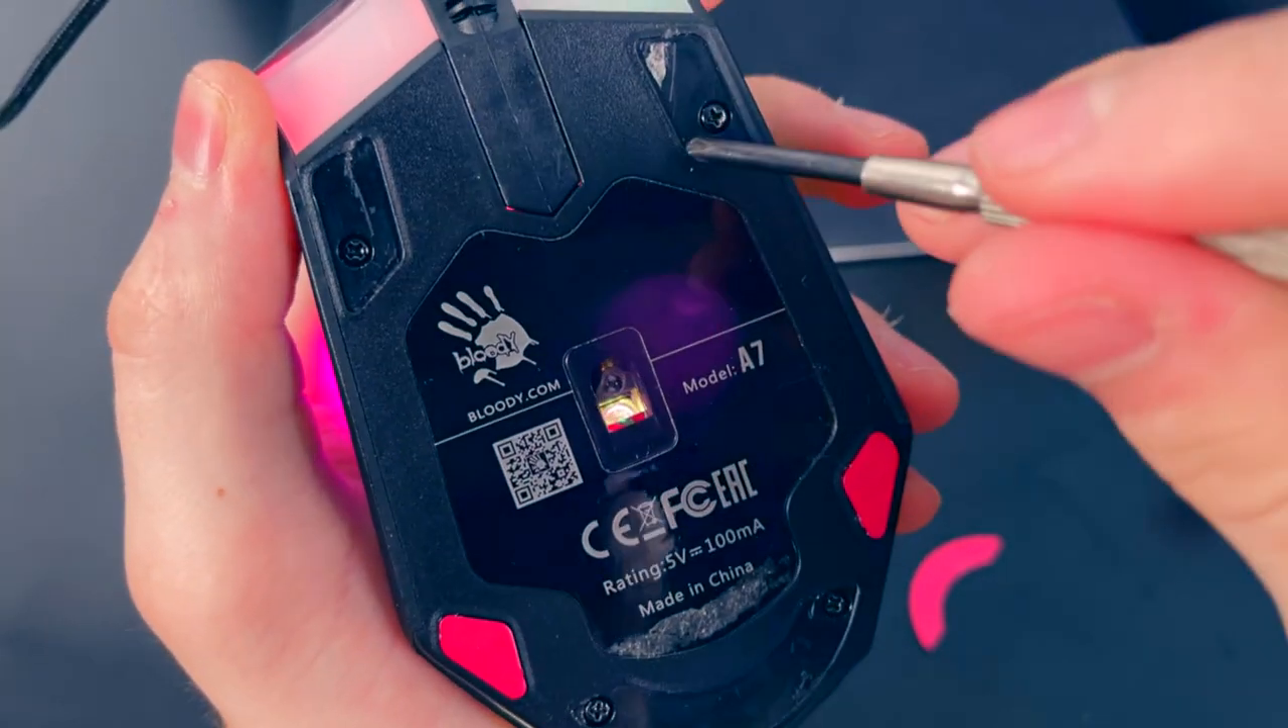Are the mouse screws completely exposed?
Yes.